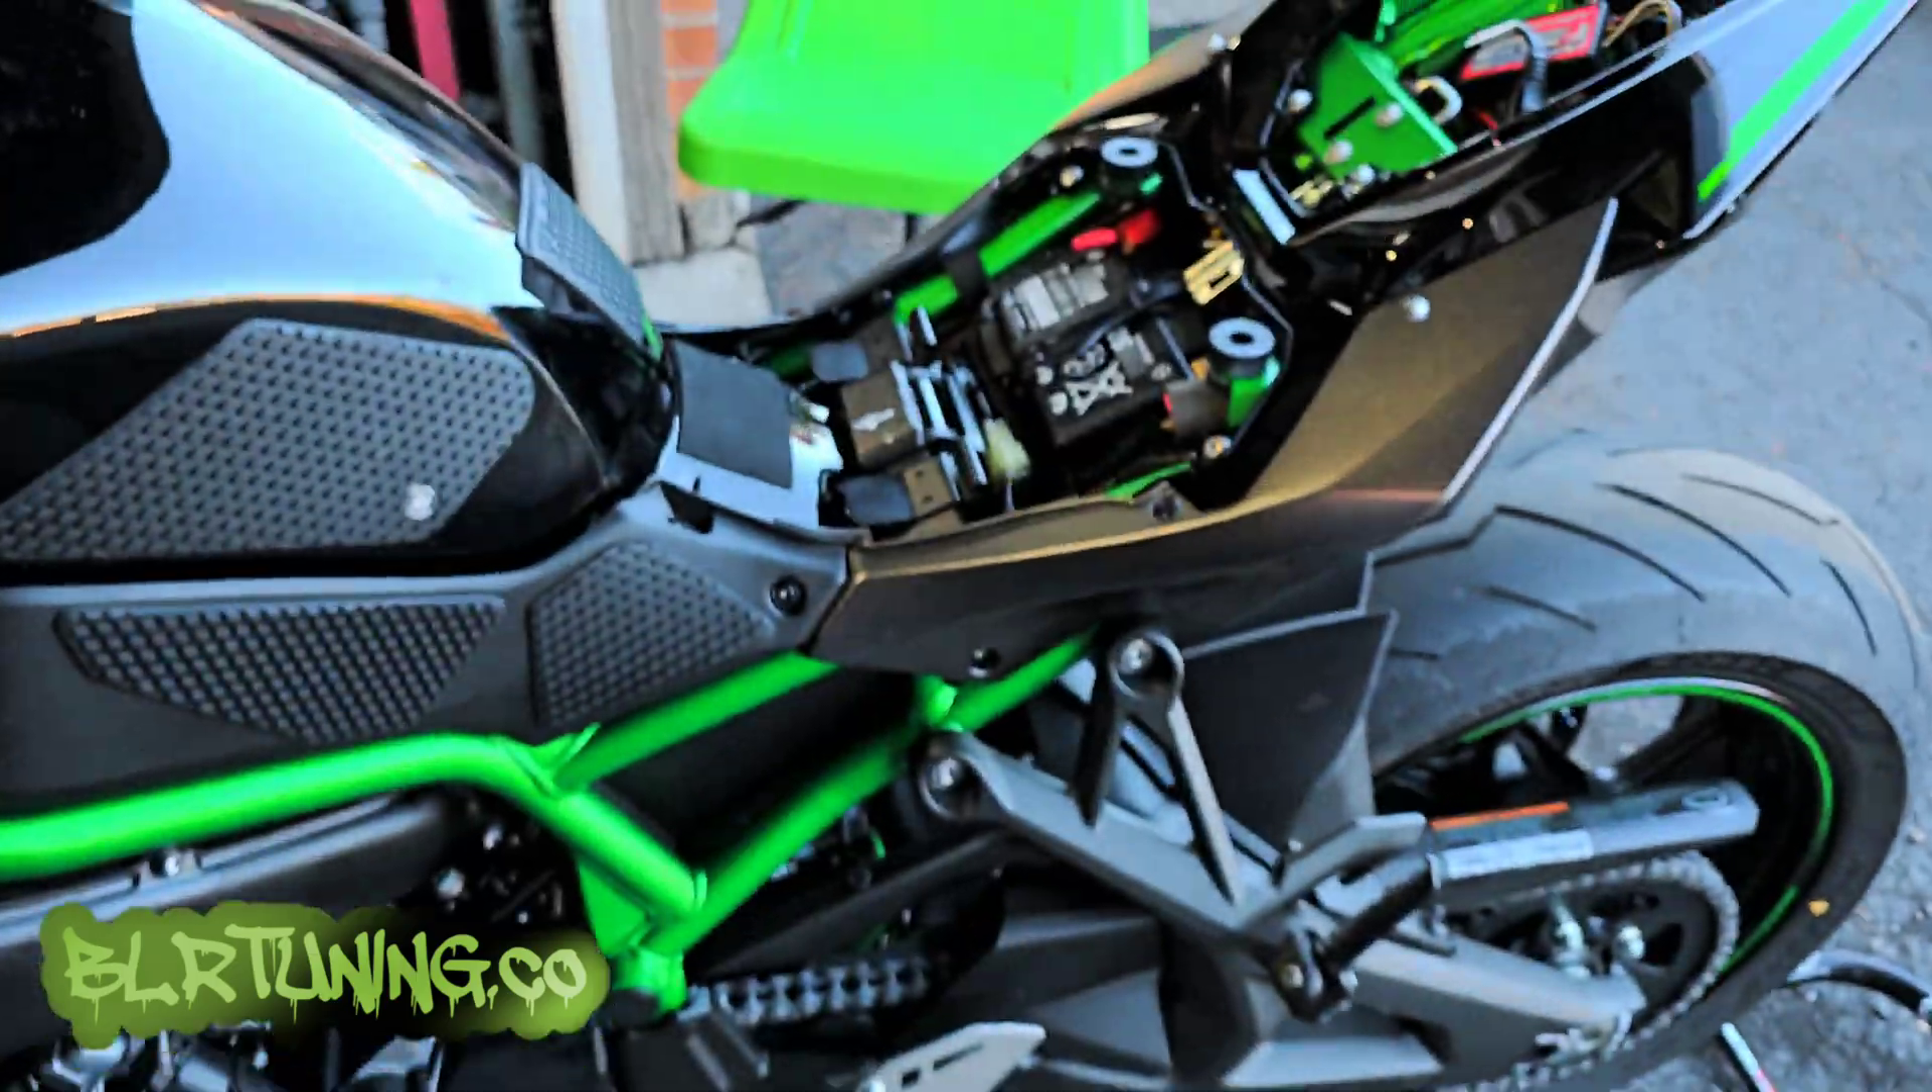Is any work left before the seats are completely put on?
Yes.